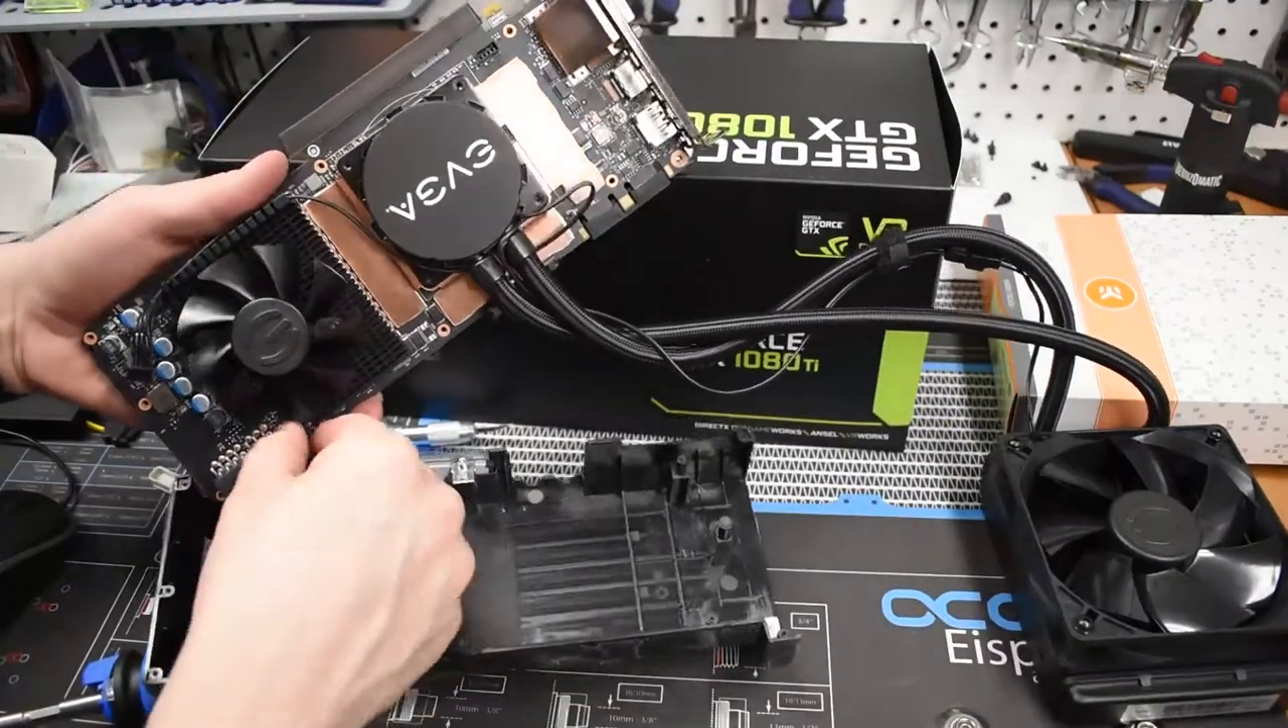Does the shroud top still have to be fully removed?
No.